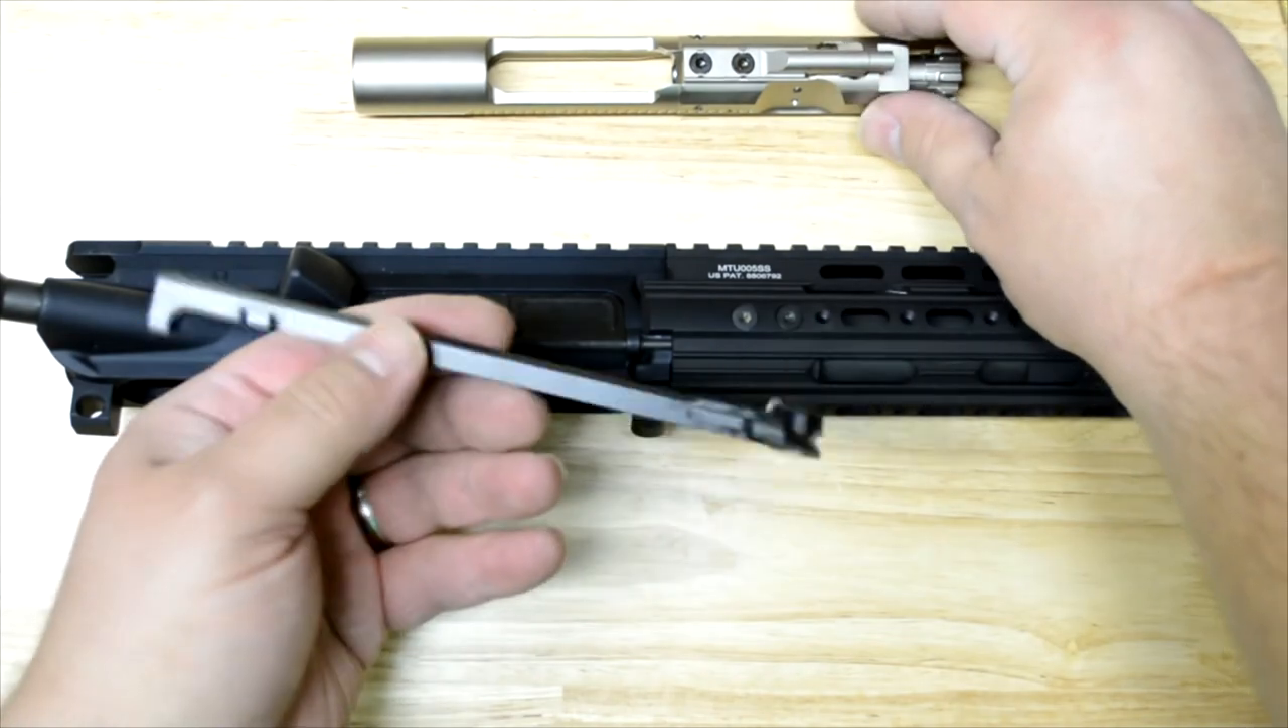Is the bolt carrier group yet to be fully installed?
Yes.